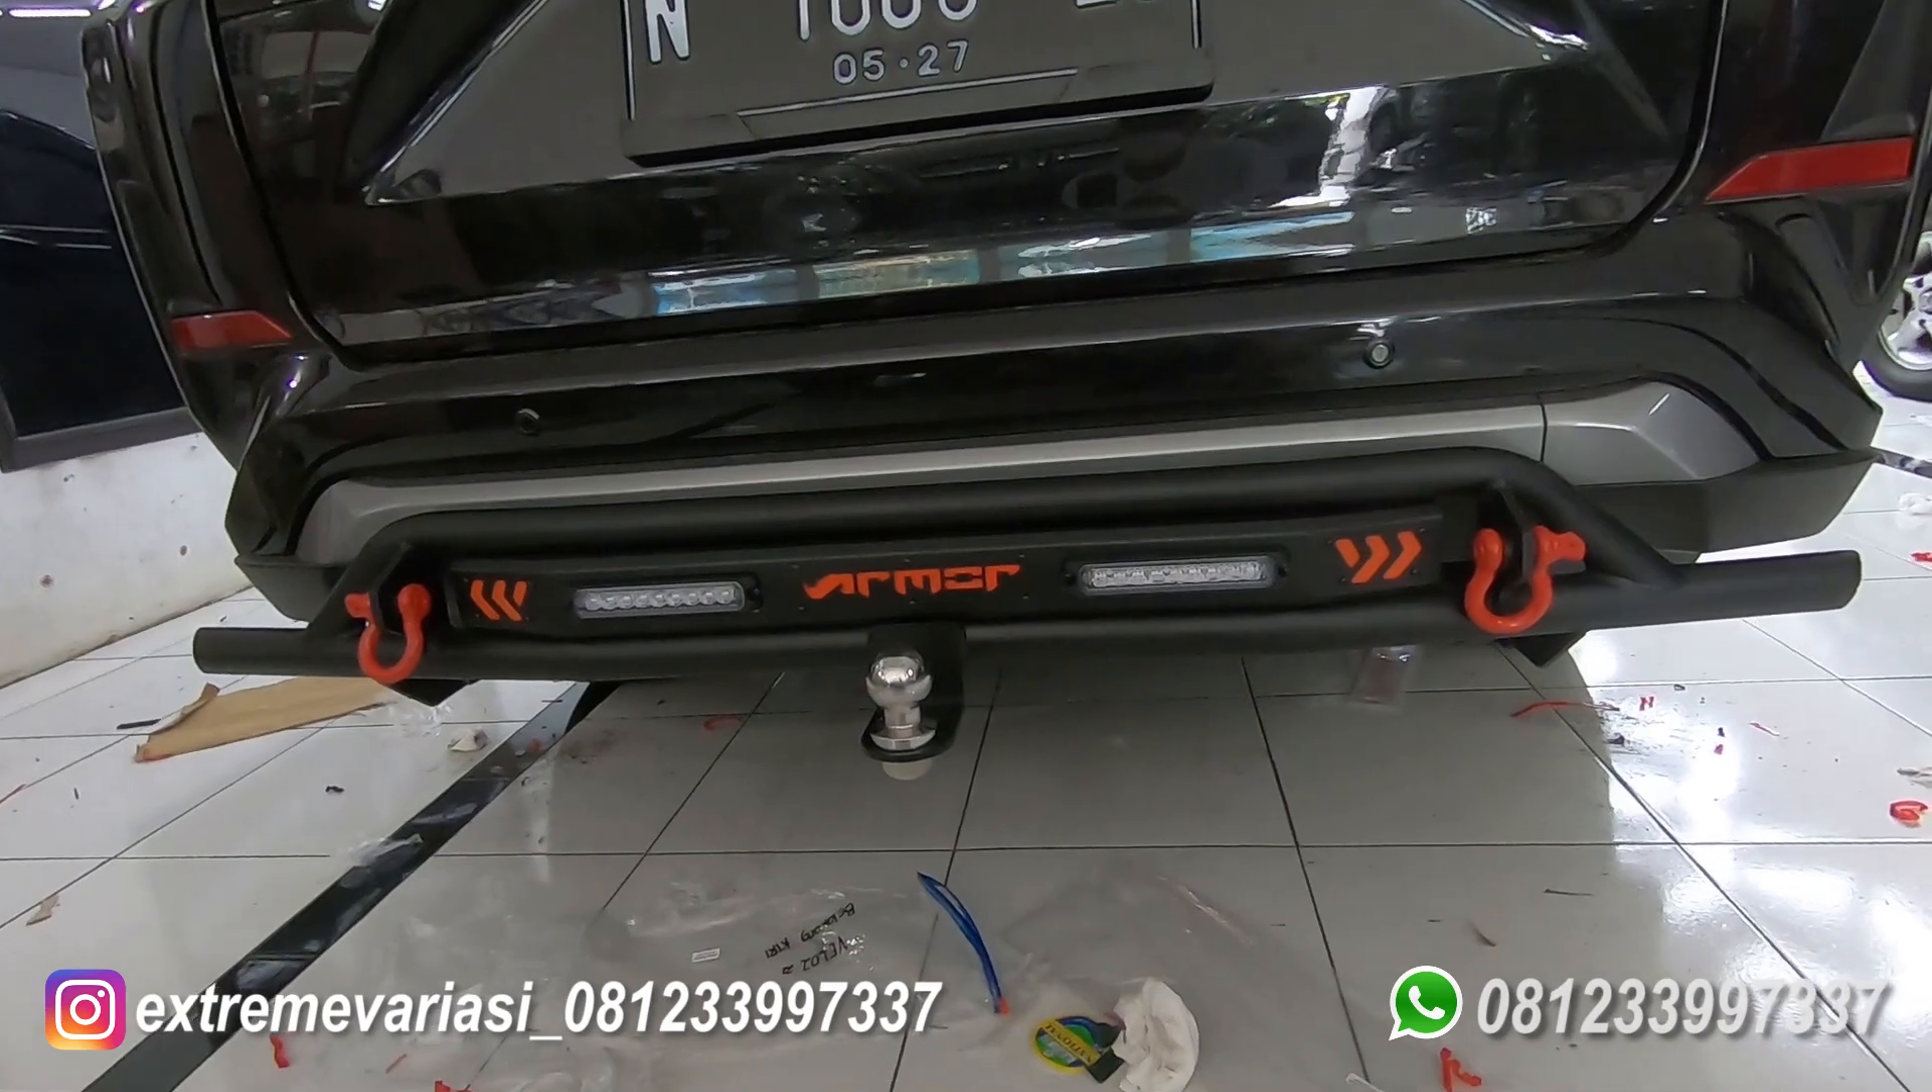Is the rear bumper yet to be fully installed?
No.